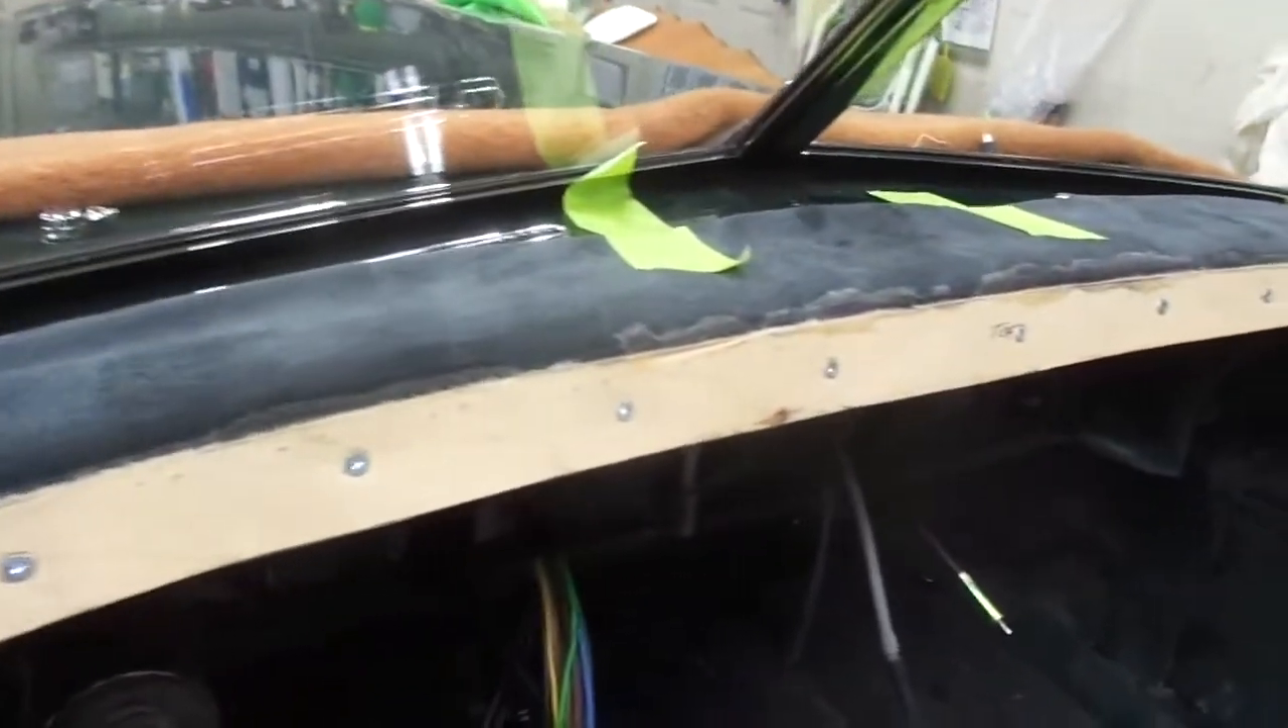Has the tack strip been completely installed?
Yes.